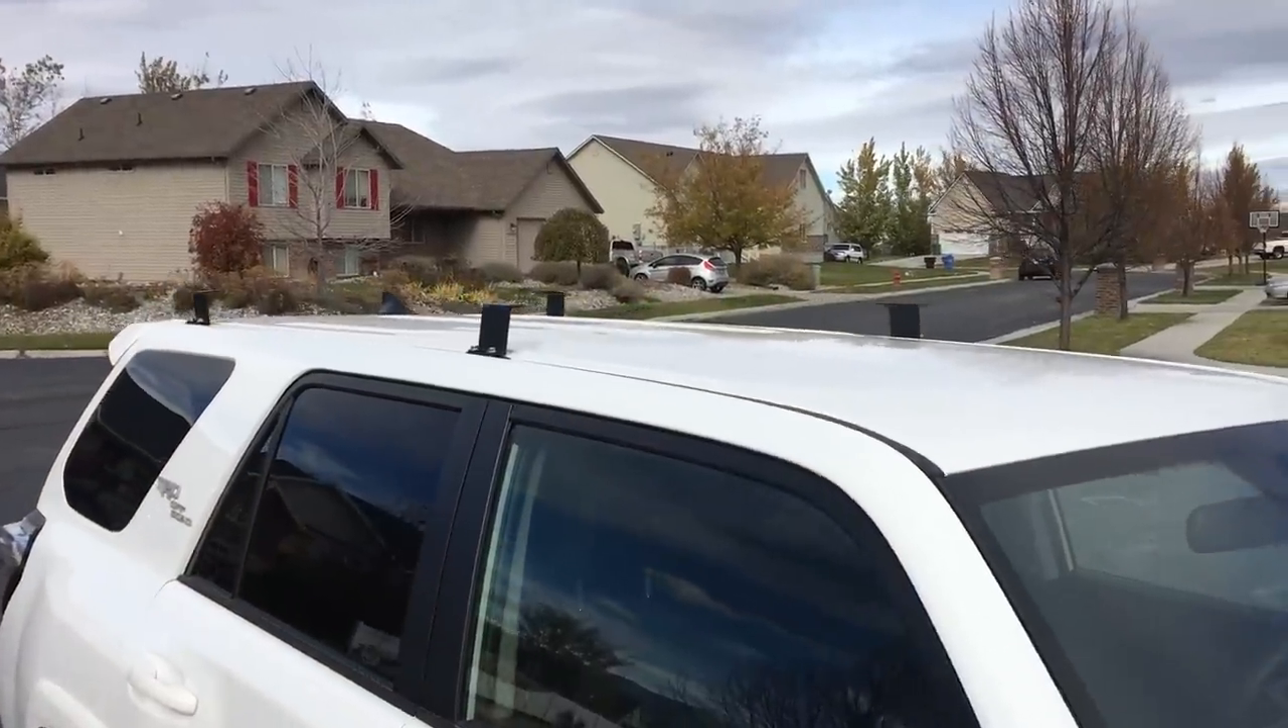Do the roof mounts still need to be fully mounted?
No.